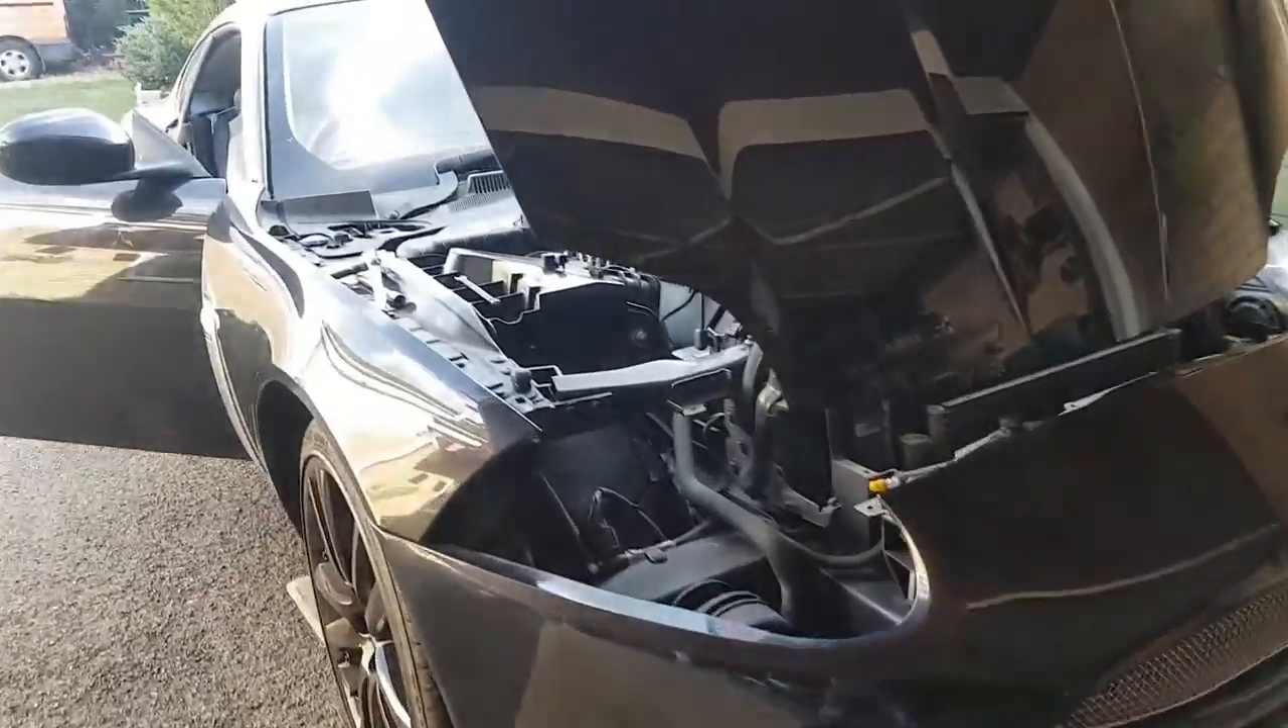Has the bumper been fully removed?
No.